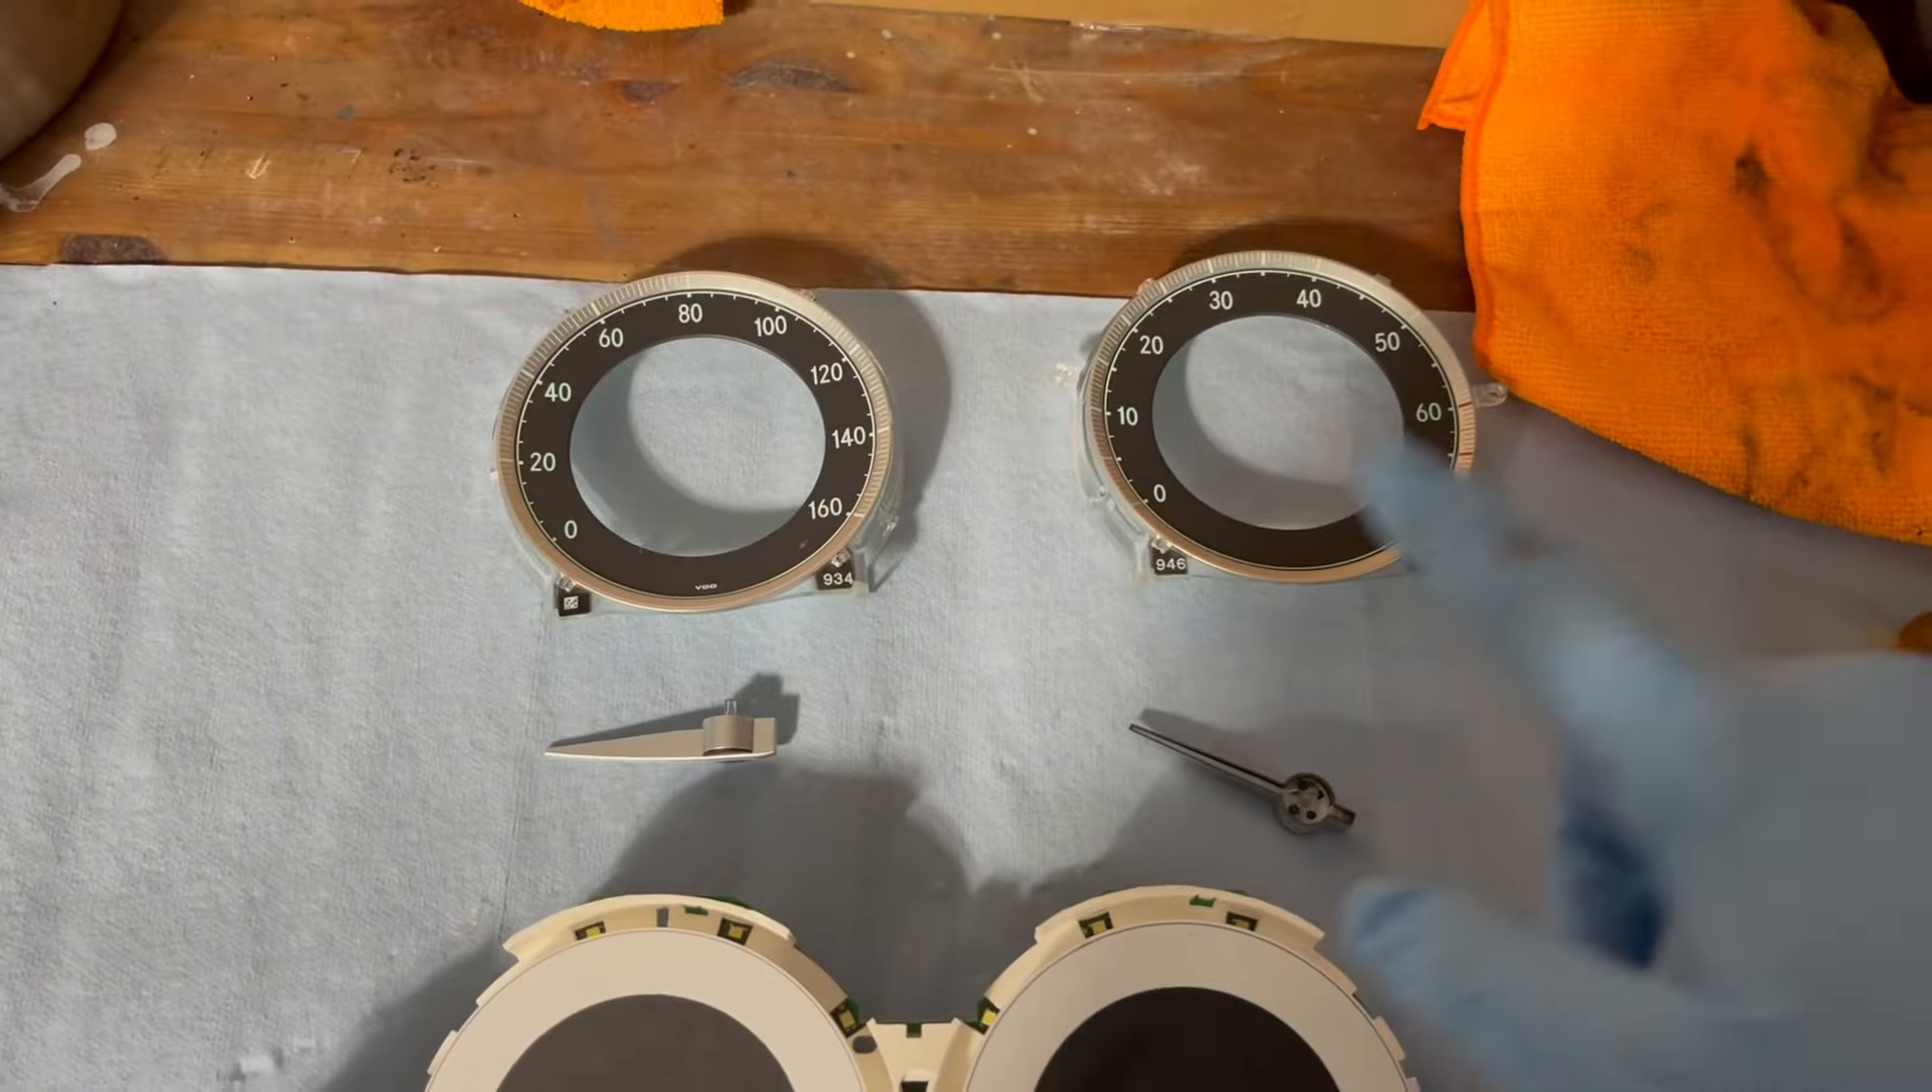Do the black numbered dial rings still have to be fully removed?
No.